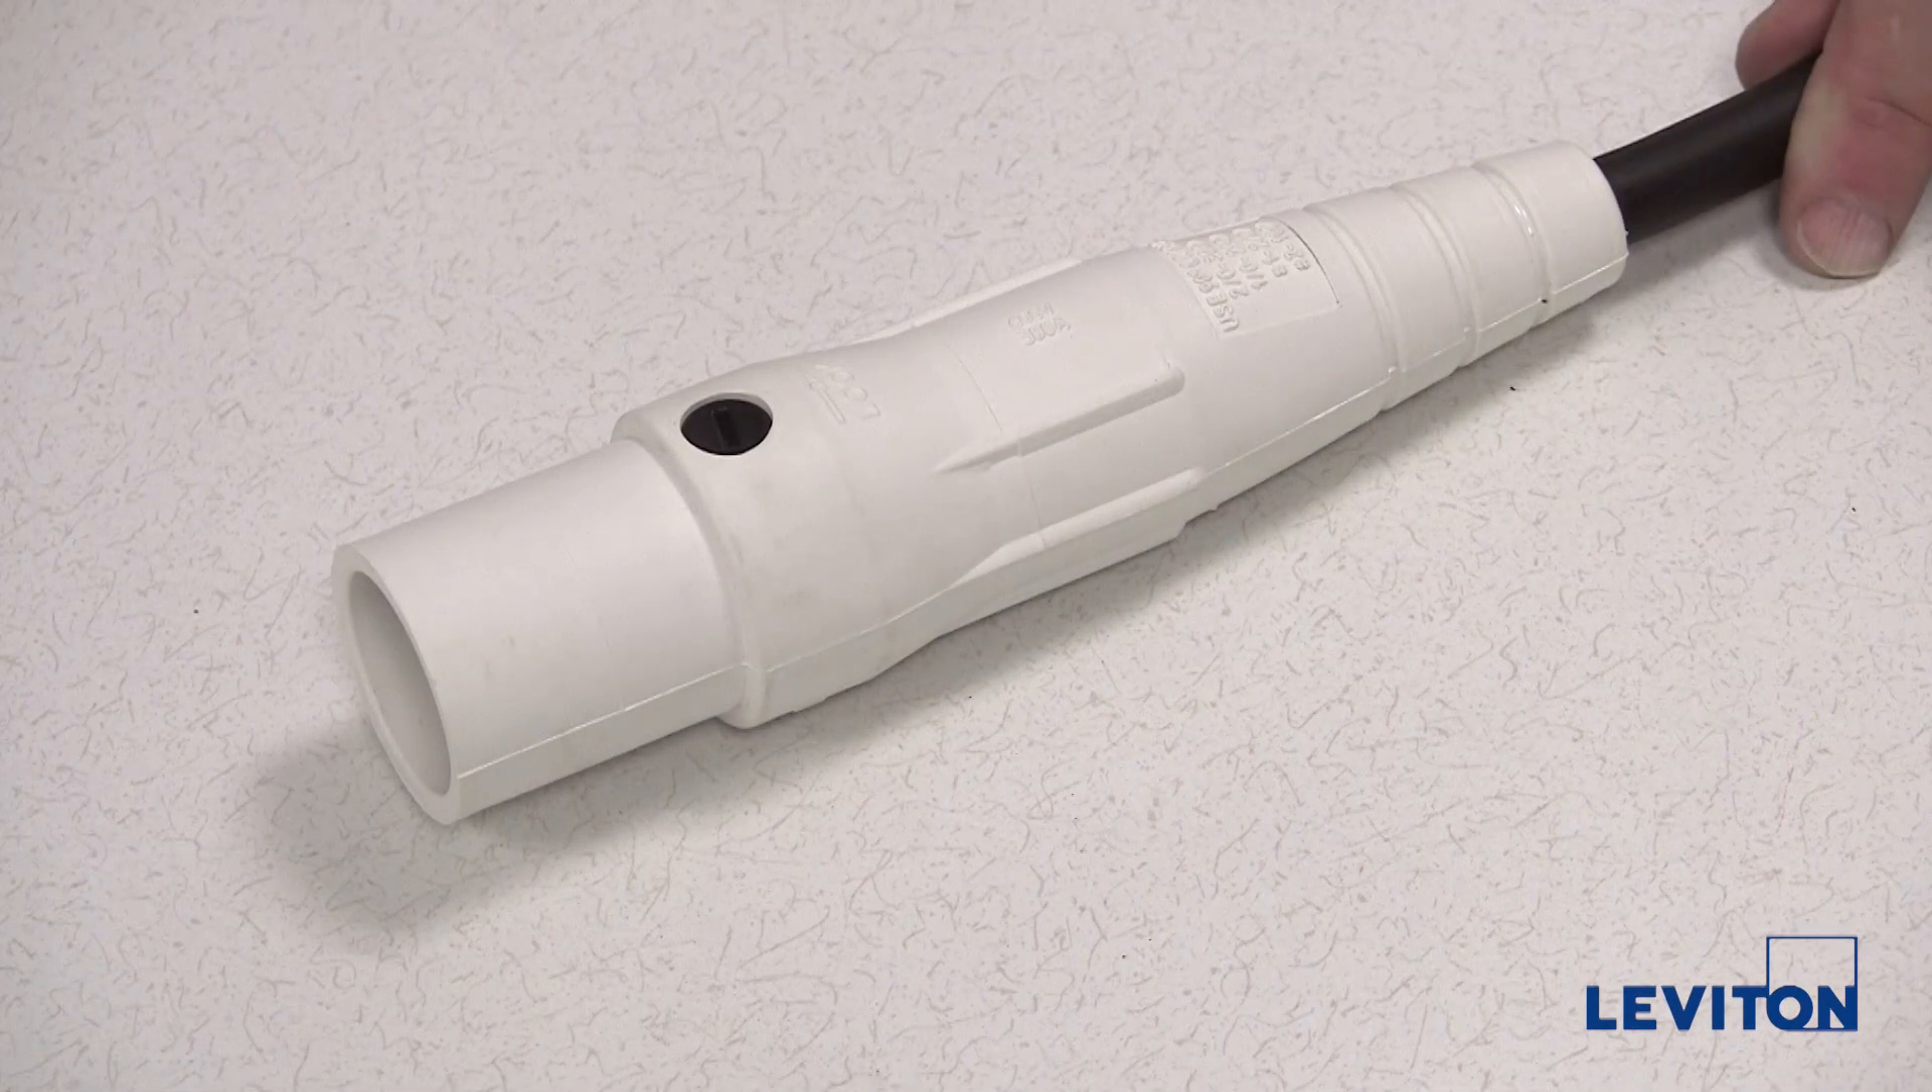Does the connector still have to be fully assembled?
No.